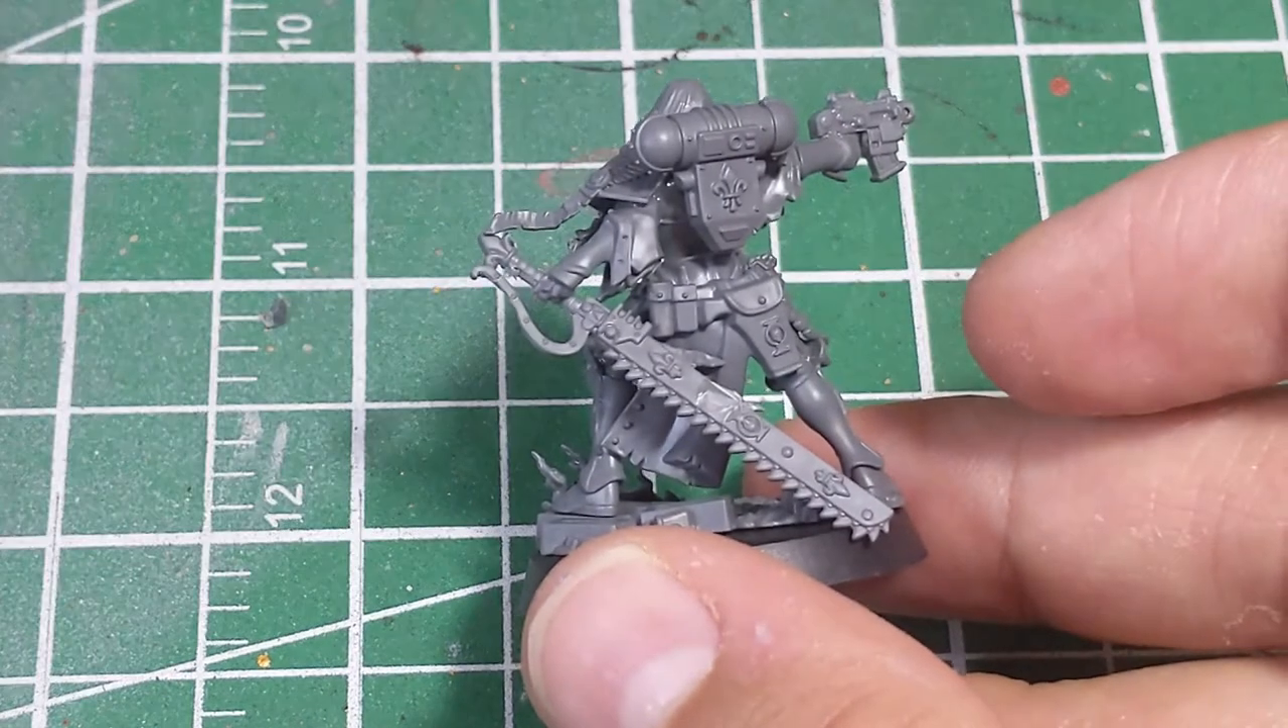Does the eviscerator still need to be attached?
No.